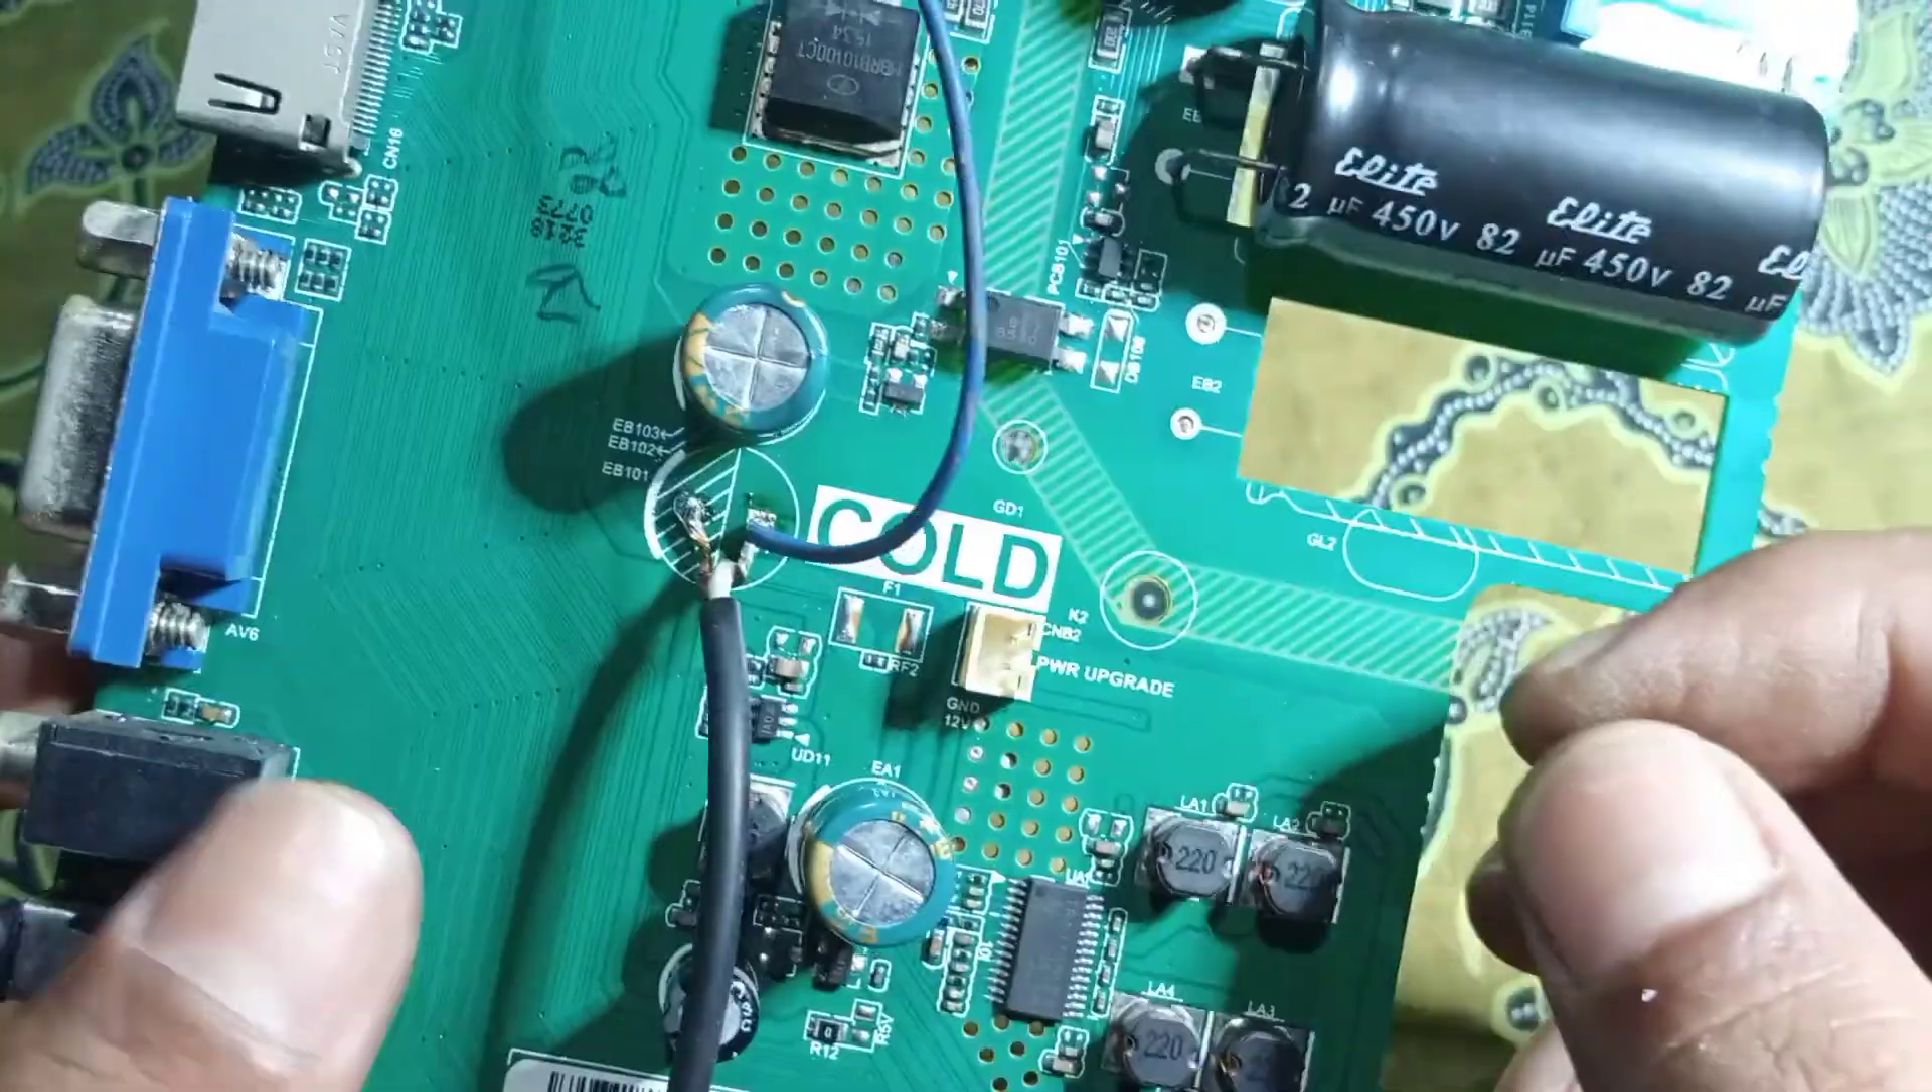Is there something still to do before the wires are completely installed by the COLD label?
No.